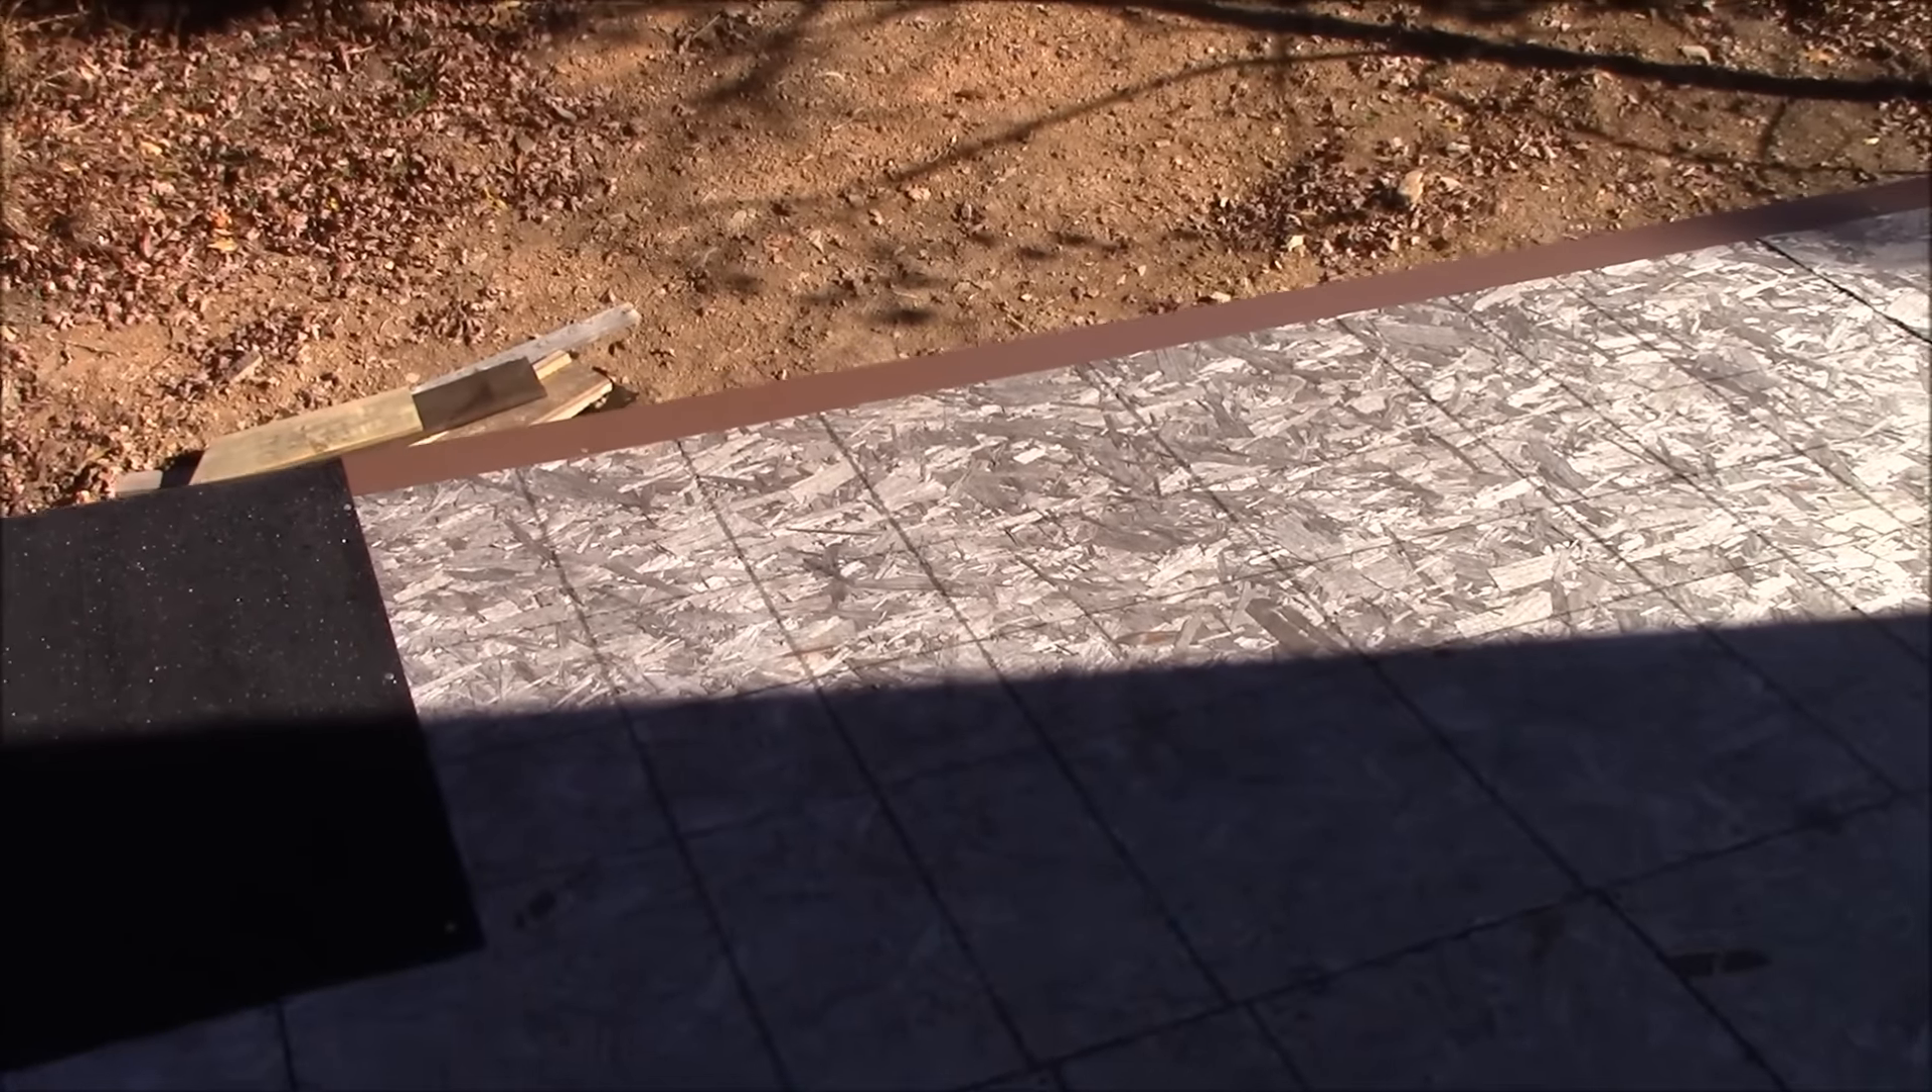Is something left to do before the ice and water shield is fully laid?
Yes.